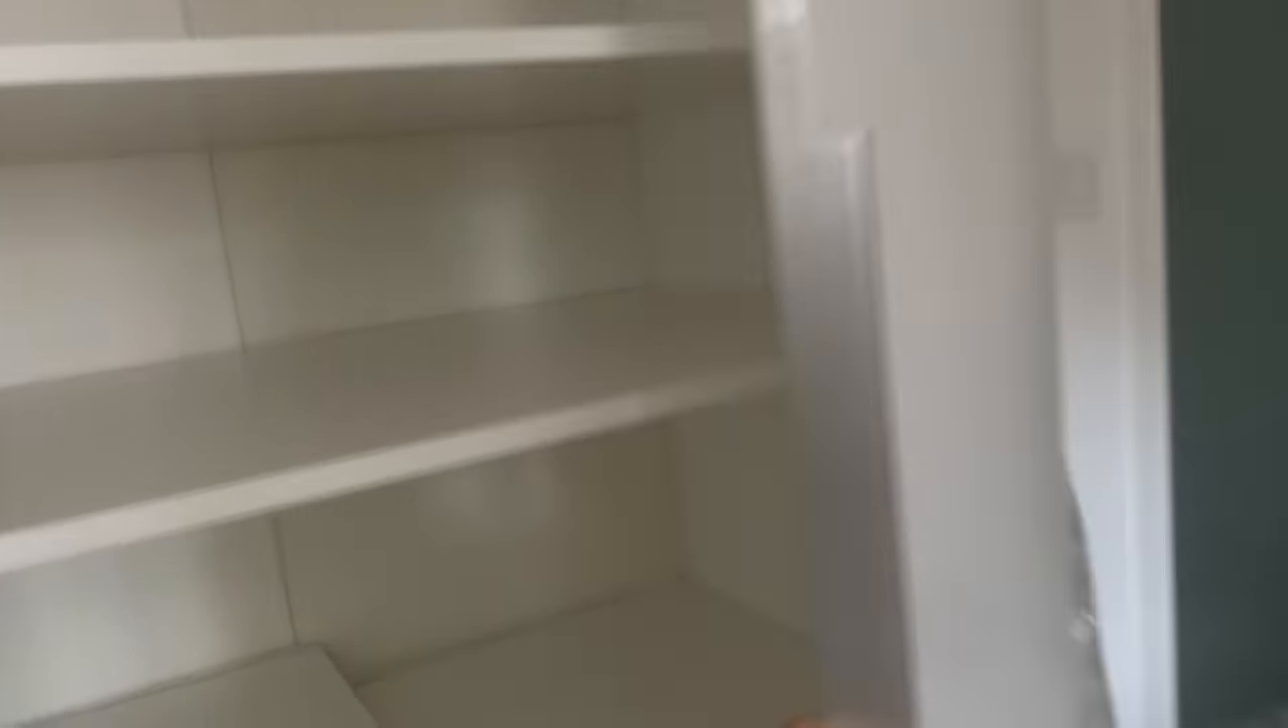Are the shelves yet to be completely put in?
No.